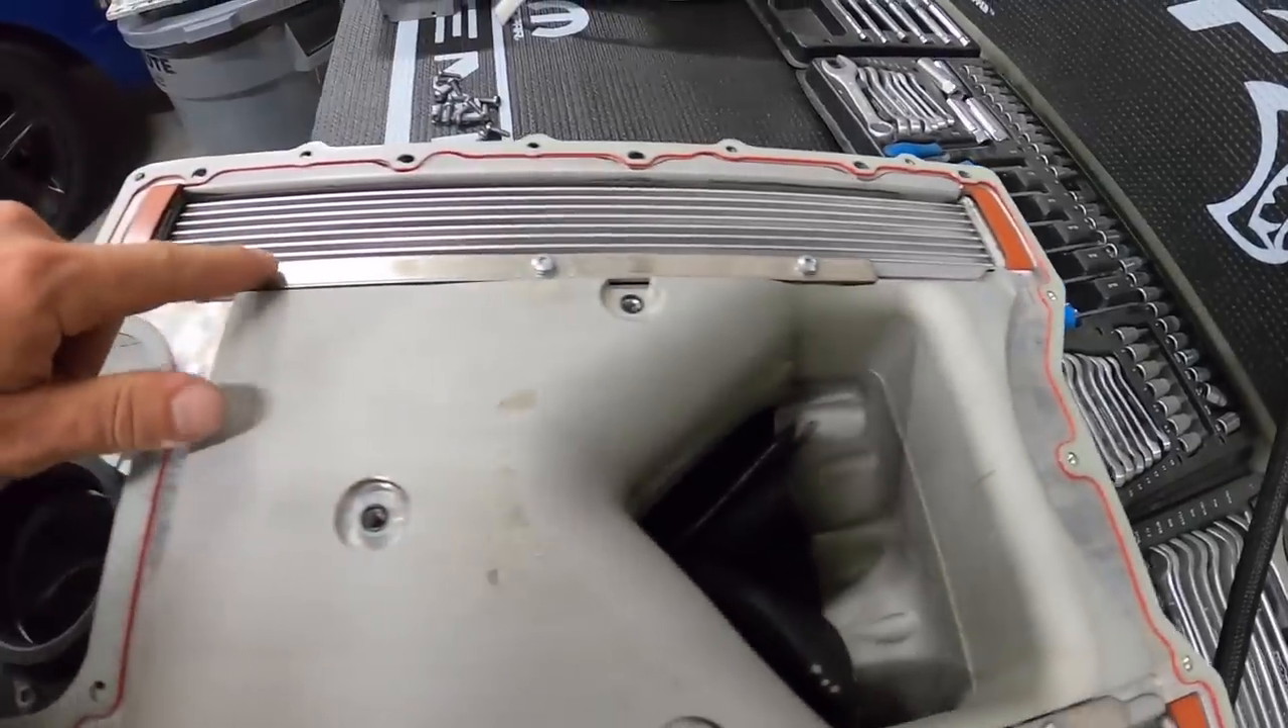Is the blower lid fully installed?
No.